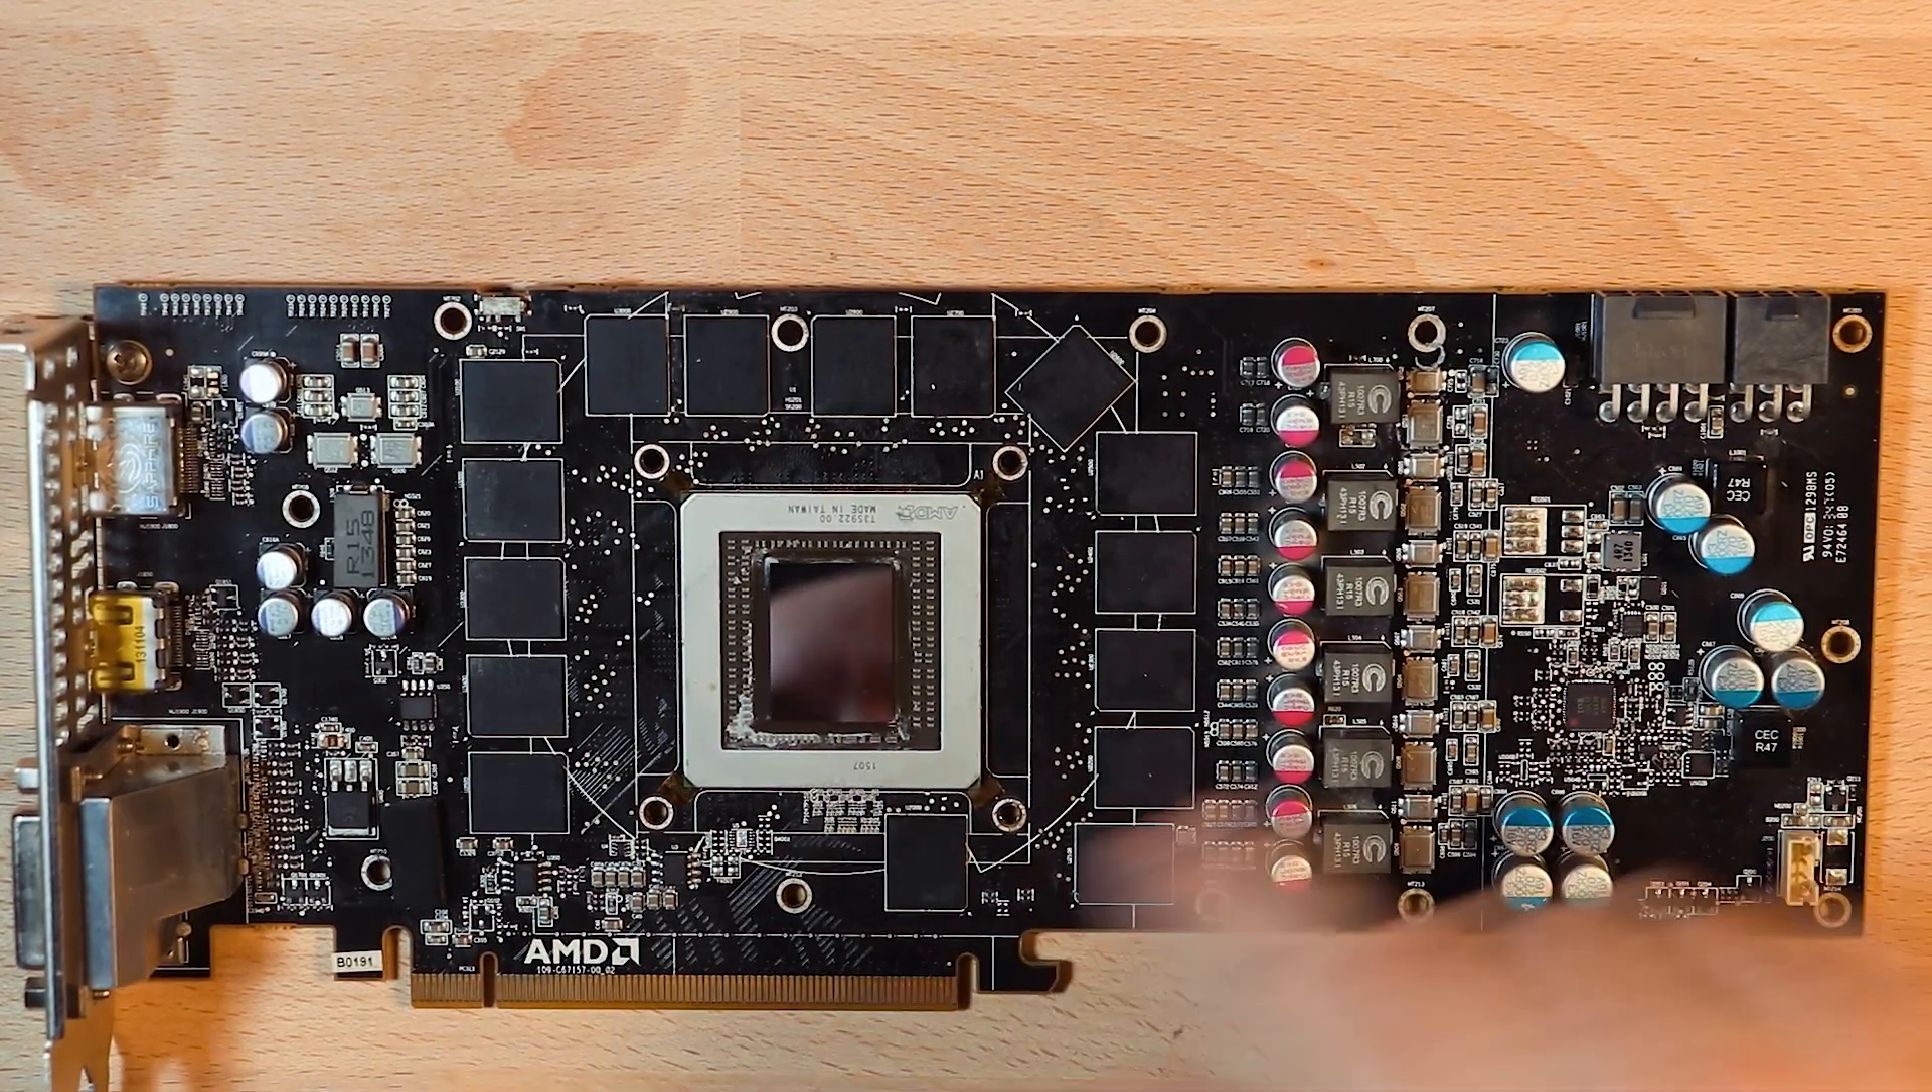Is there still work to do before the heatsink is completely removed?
No.